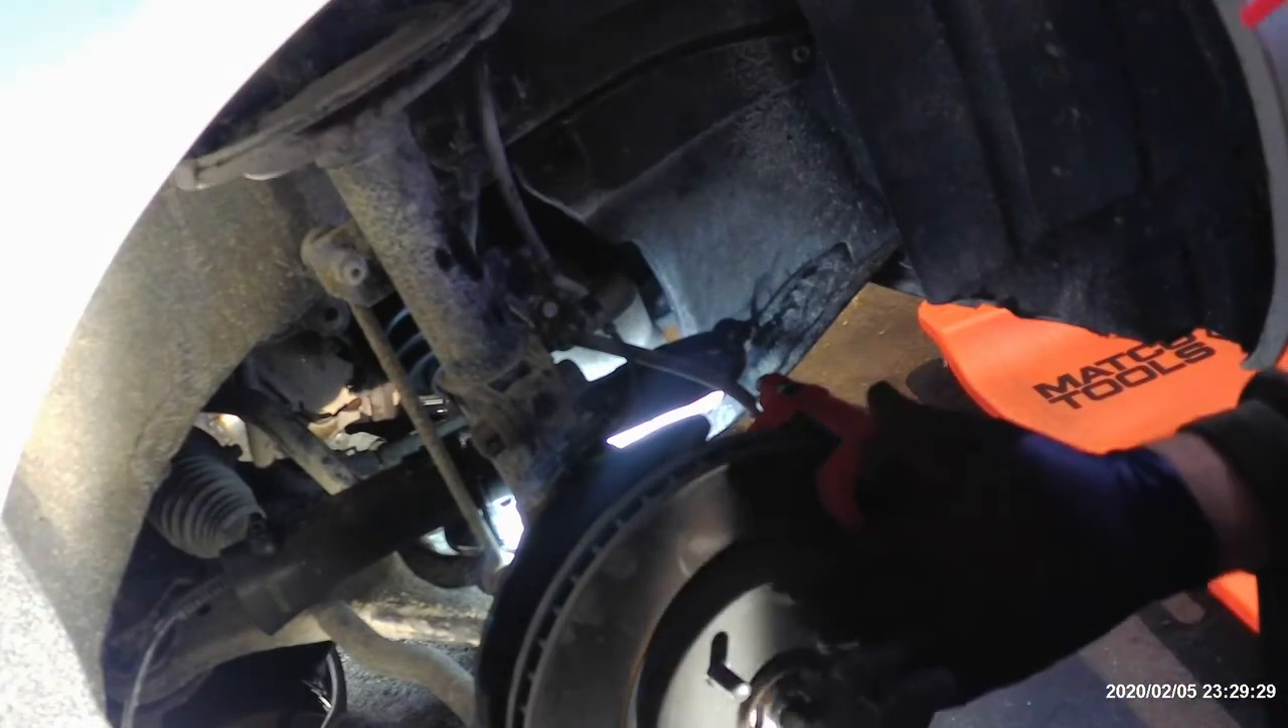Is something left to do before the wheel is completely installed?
Yes.